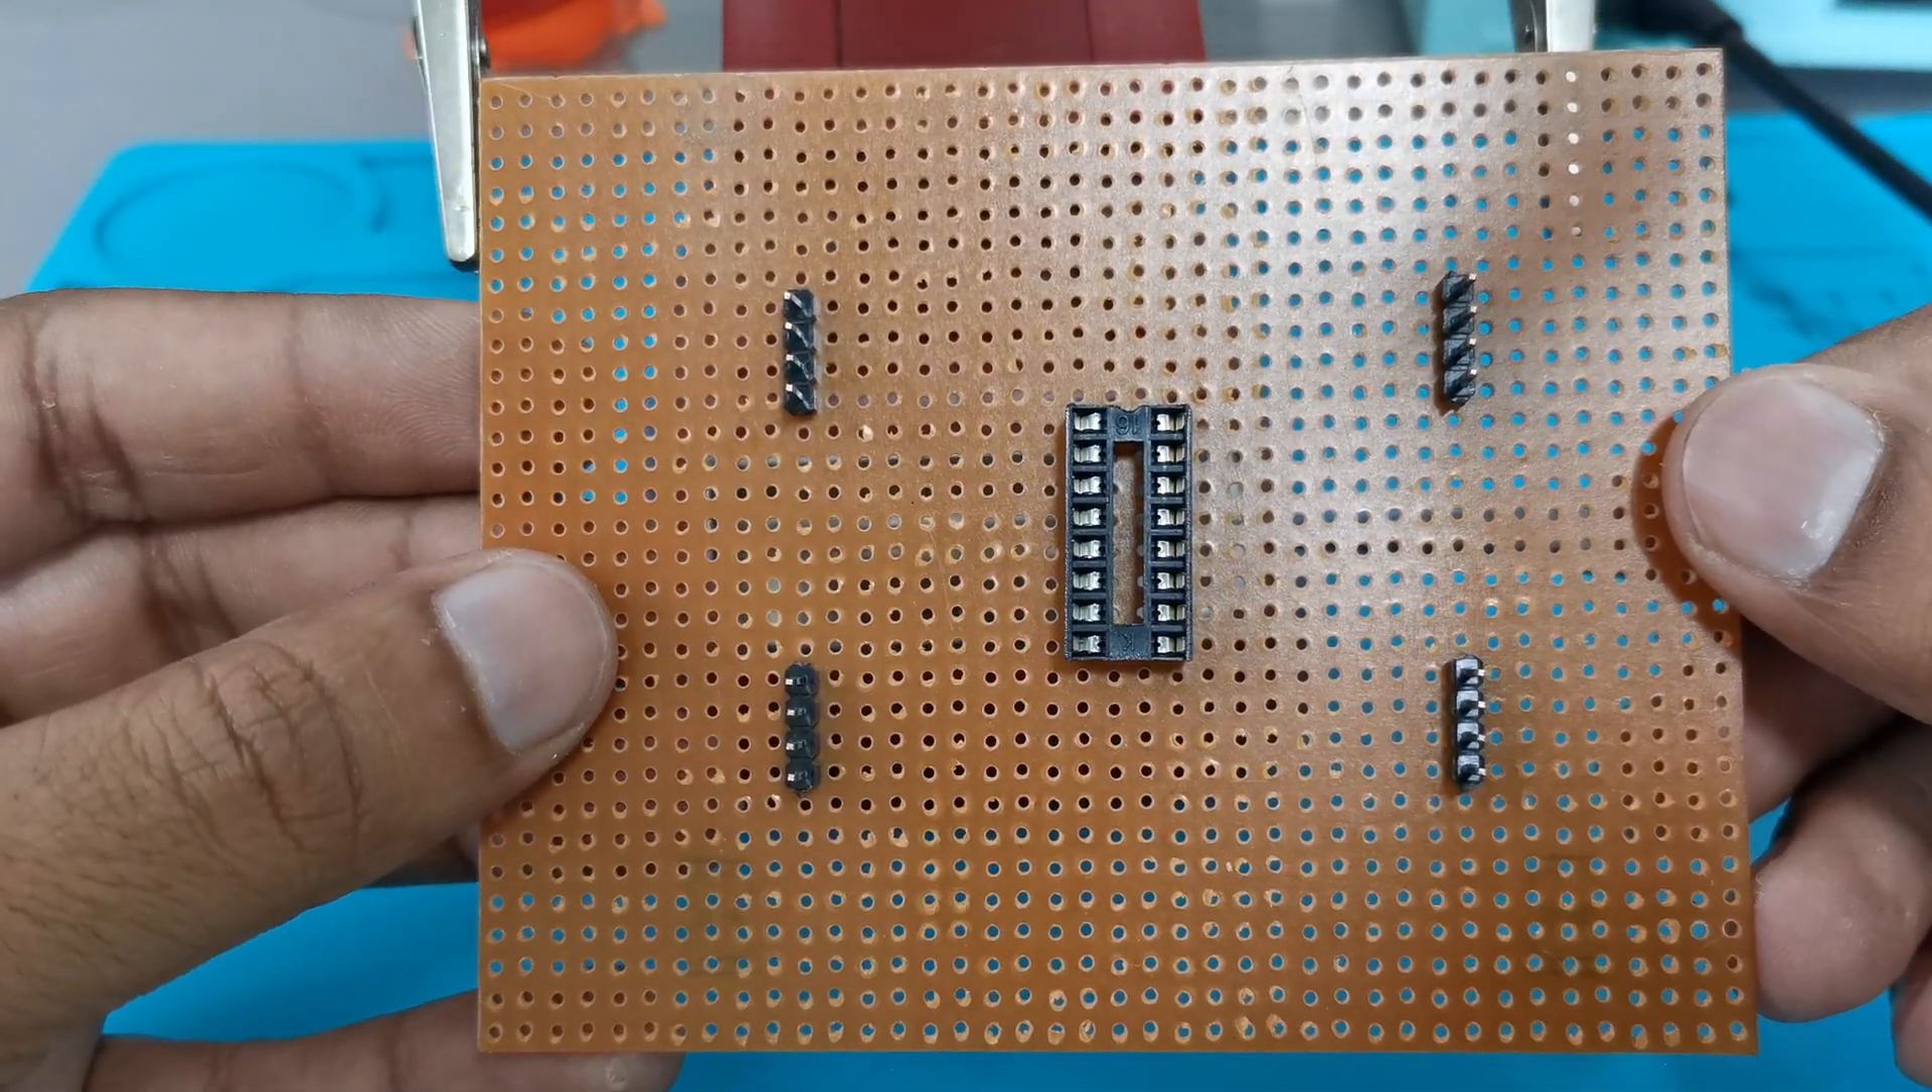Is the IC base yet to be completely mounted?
No.